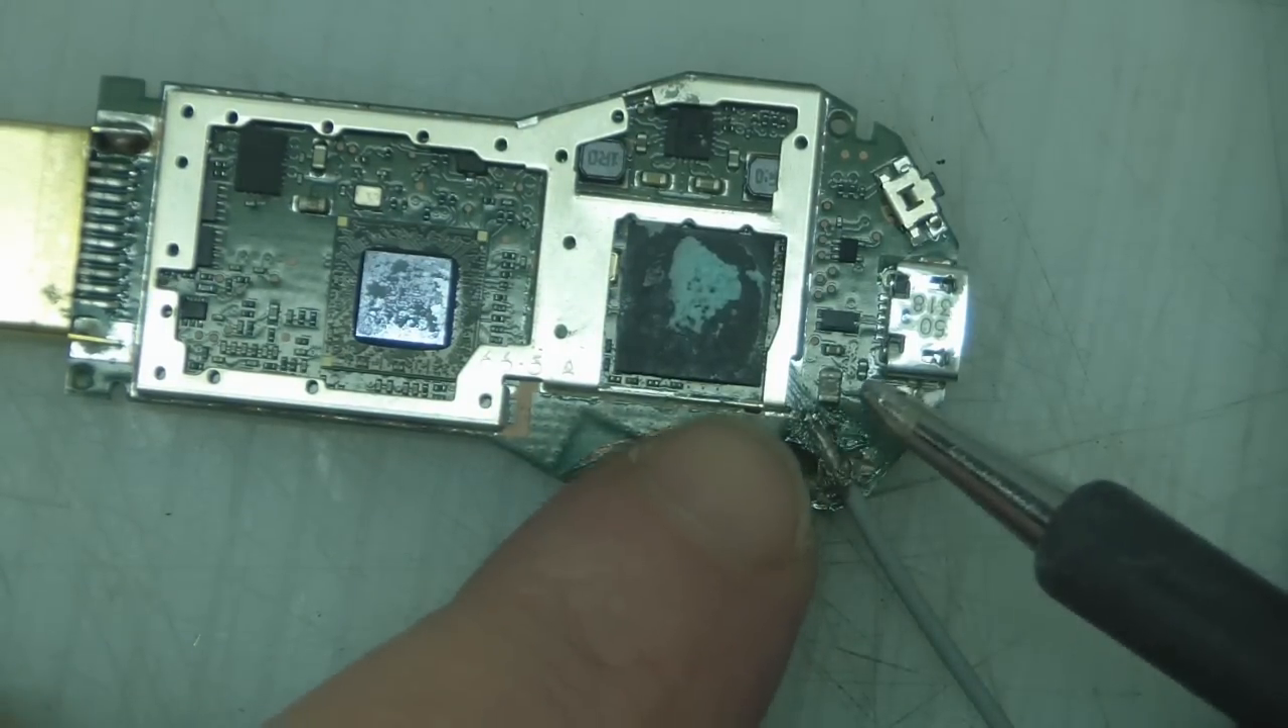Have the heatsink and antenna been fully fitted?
No.